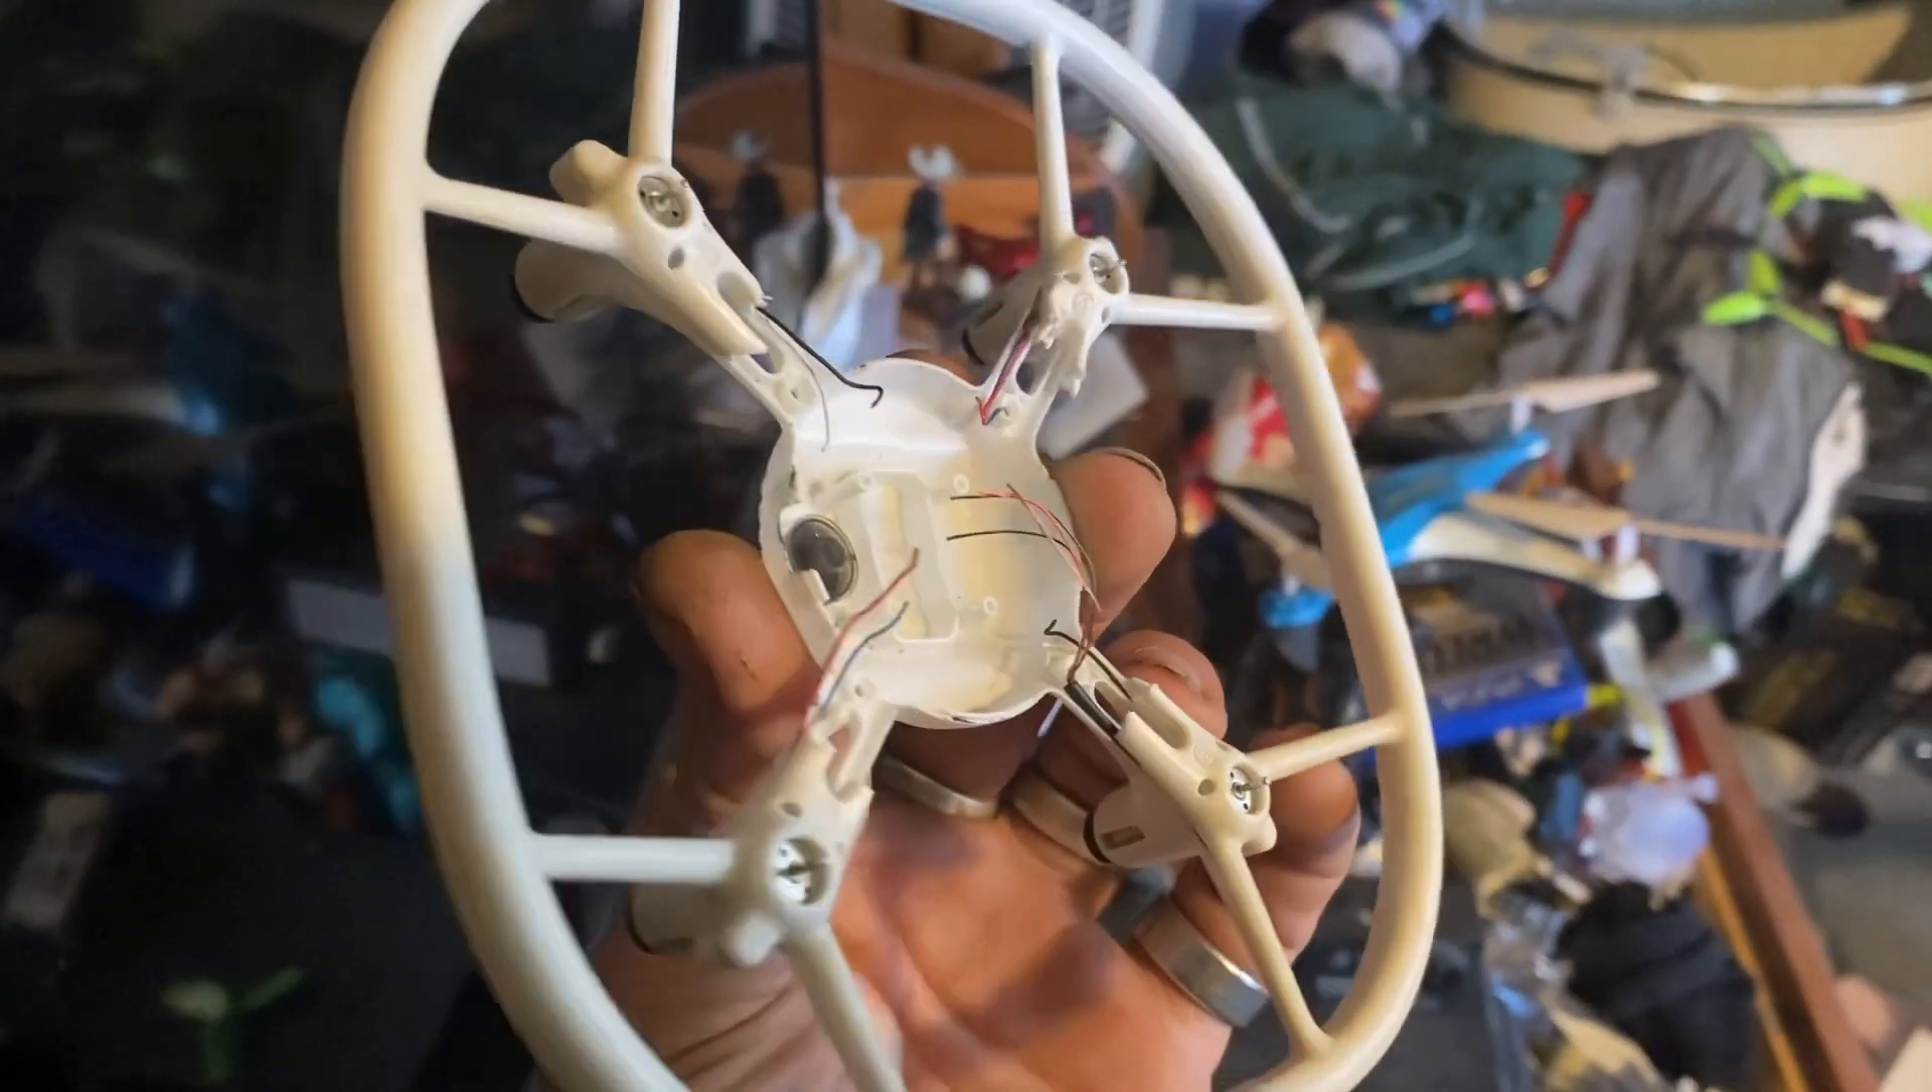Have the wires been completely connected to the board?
No.